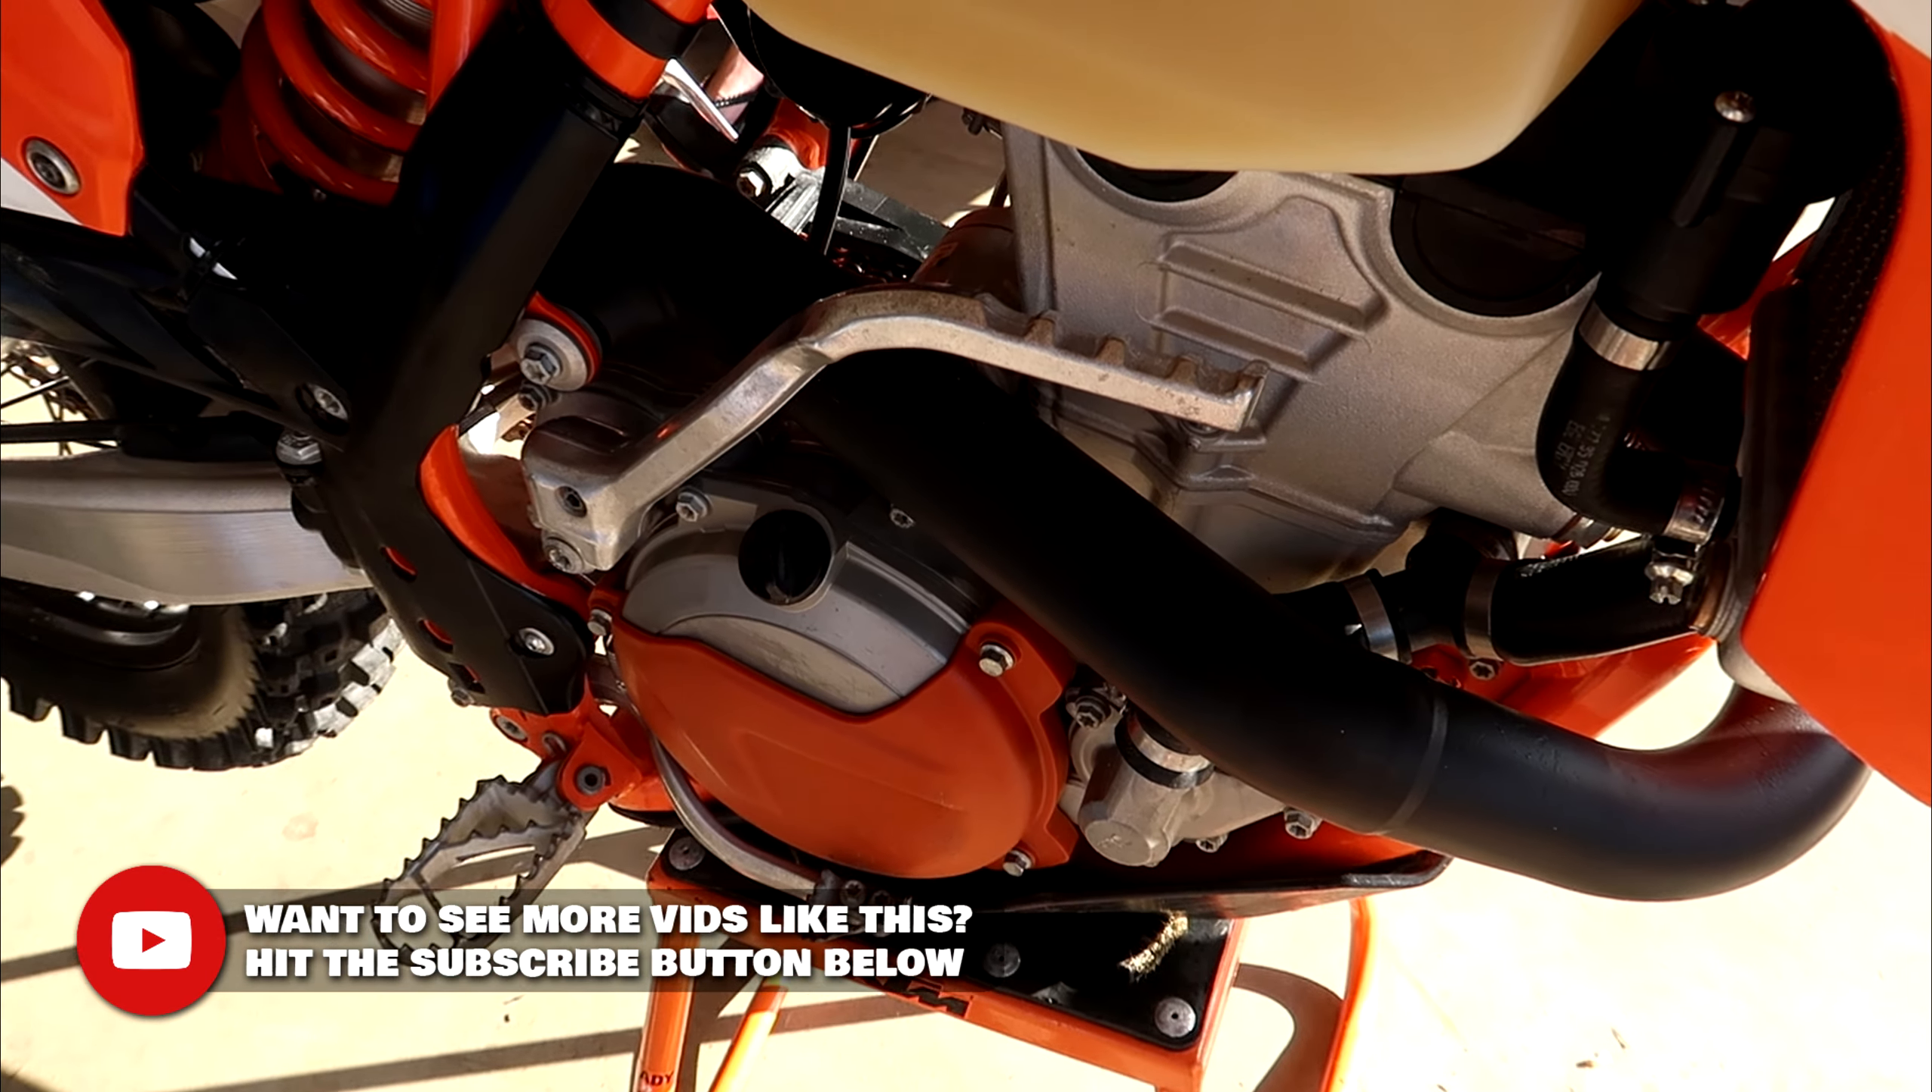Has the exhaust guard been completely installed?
No.